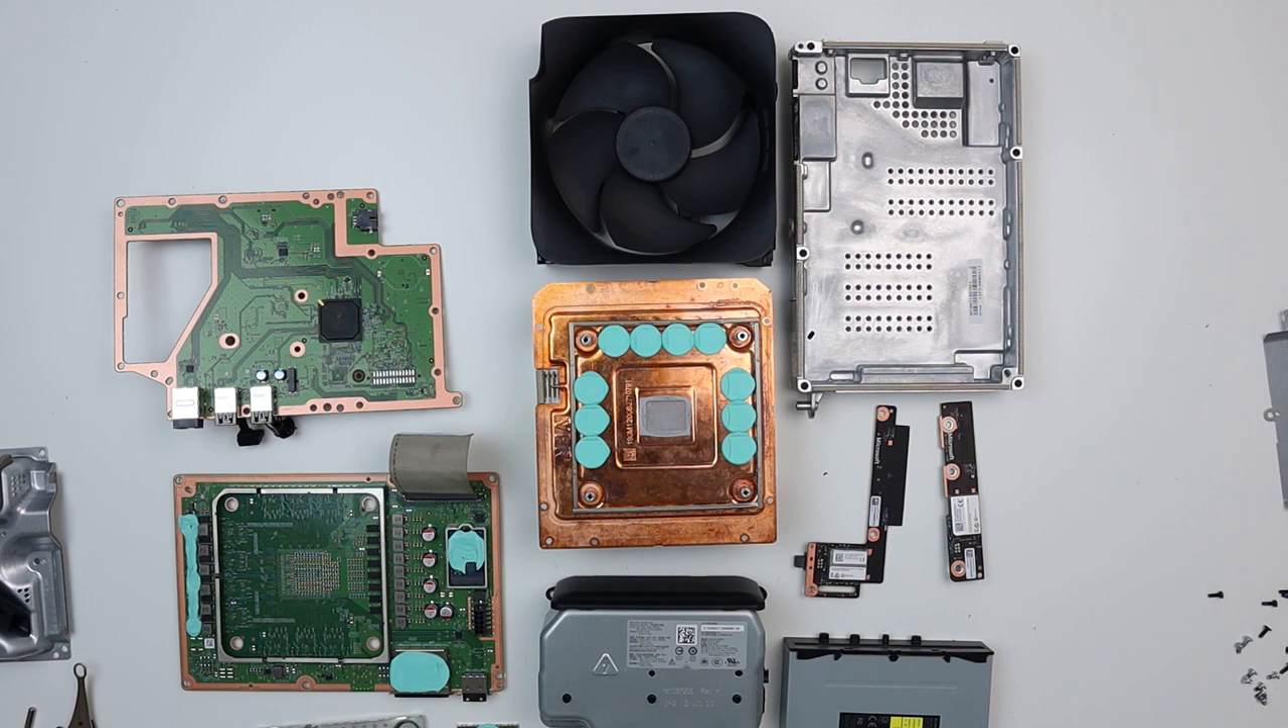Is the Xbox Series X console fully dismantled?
Yes.